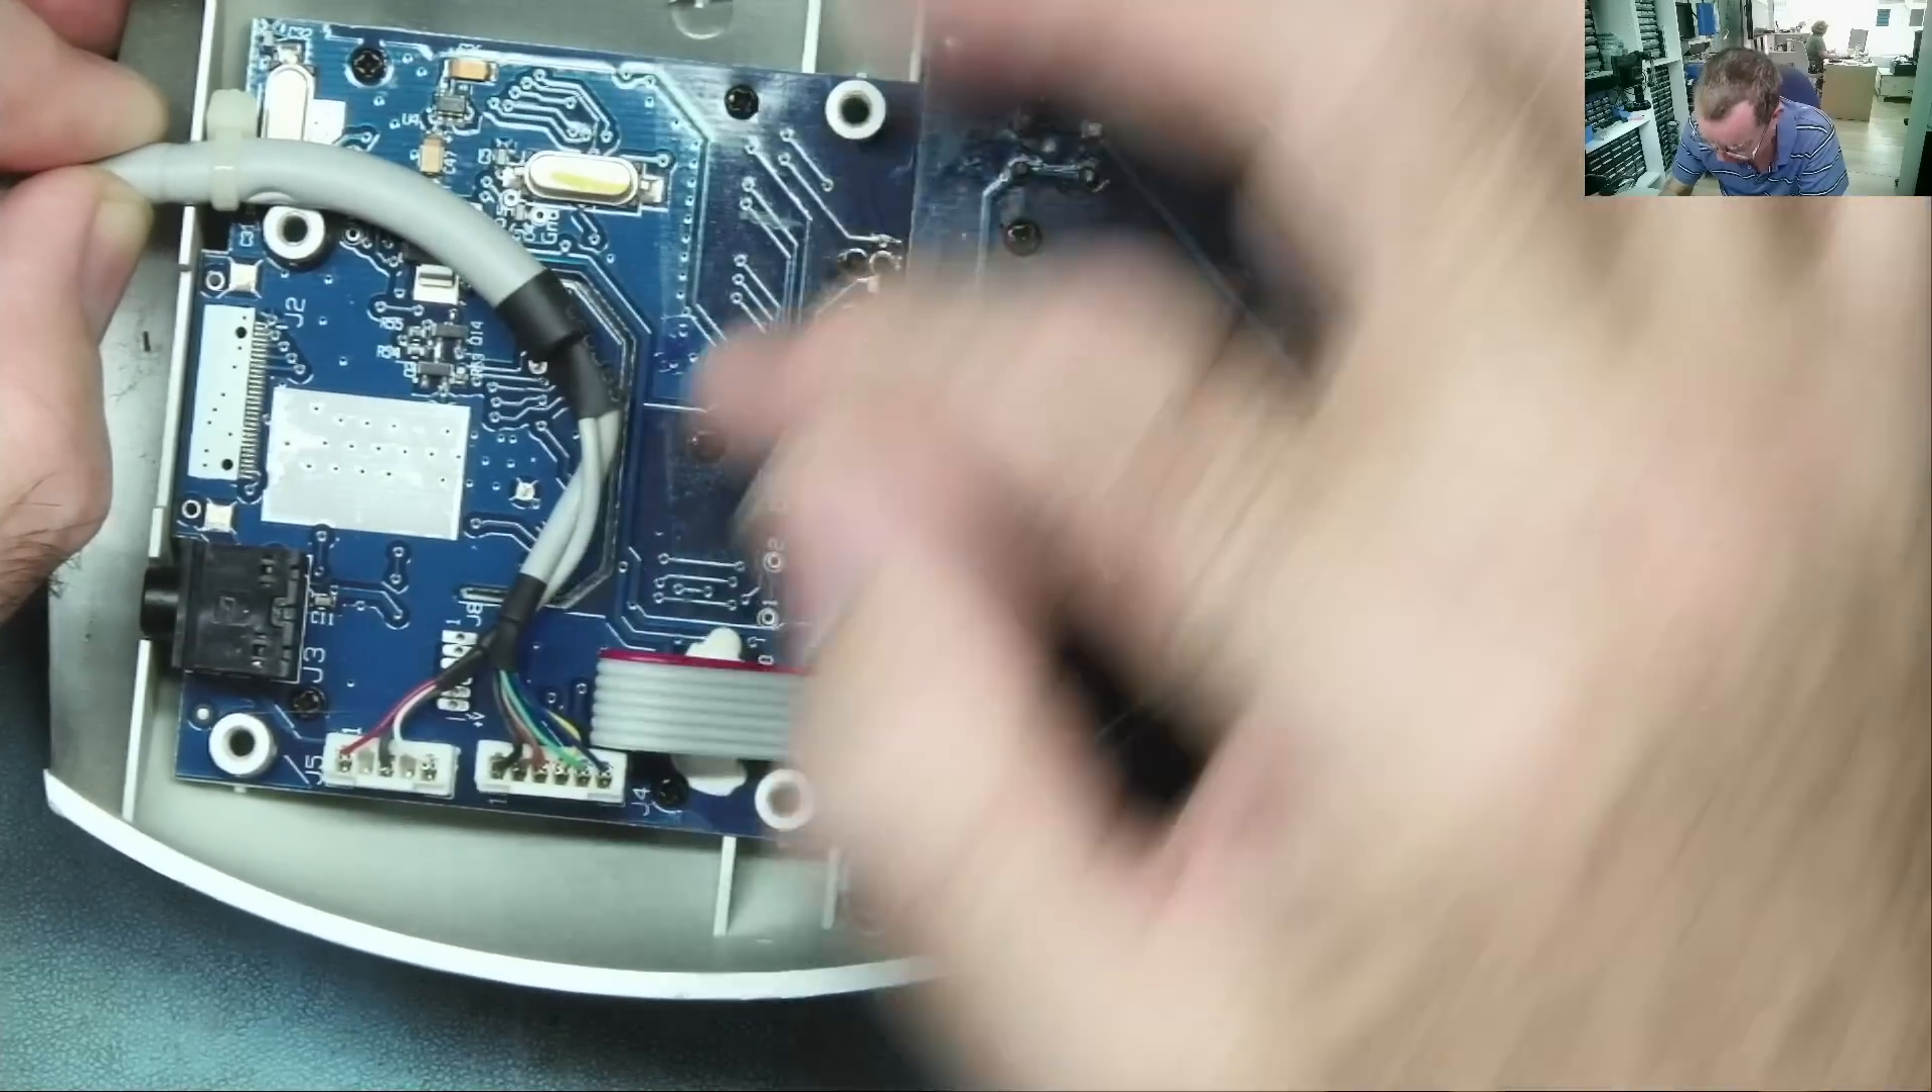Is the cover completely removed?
Yes.